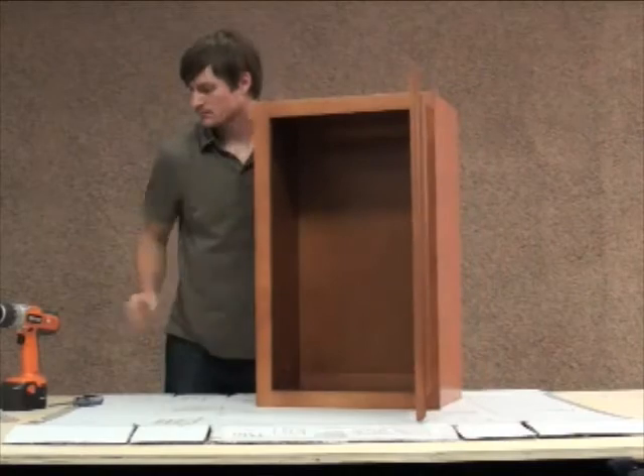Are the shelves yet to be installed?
Yes.